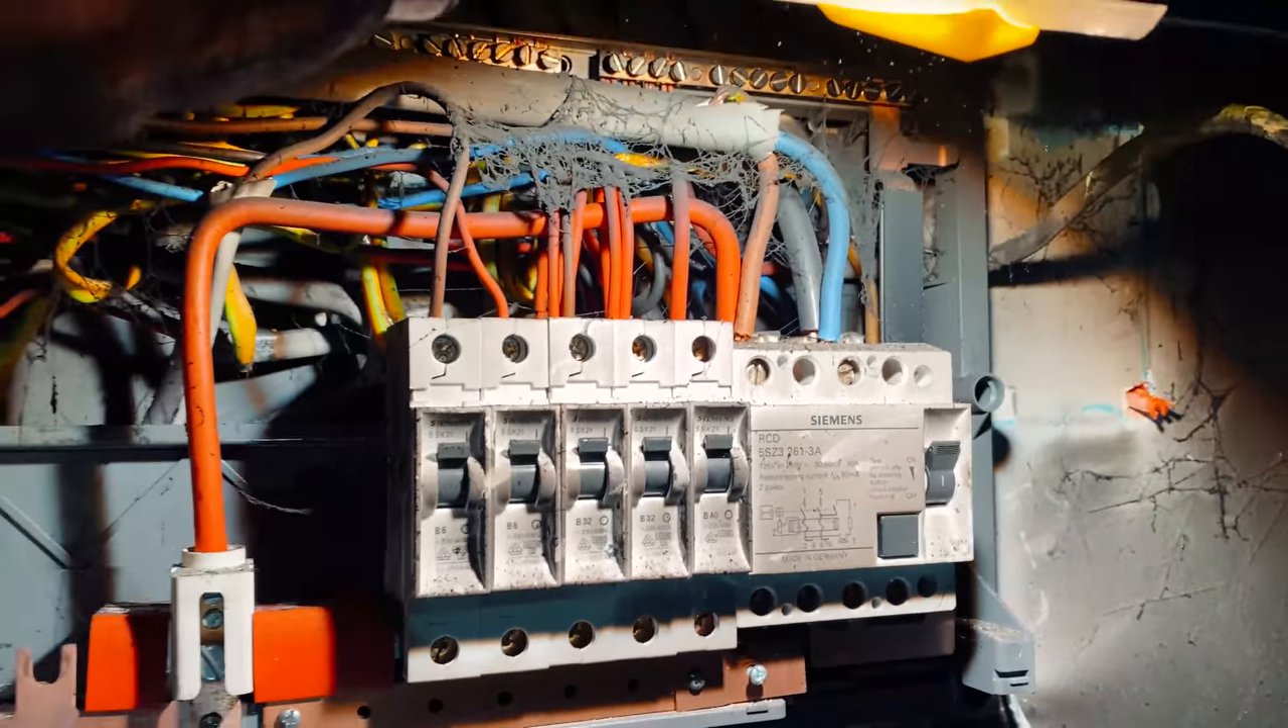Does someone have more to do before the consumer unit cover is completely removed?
No.